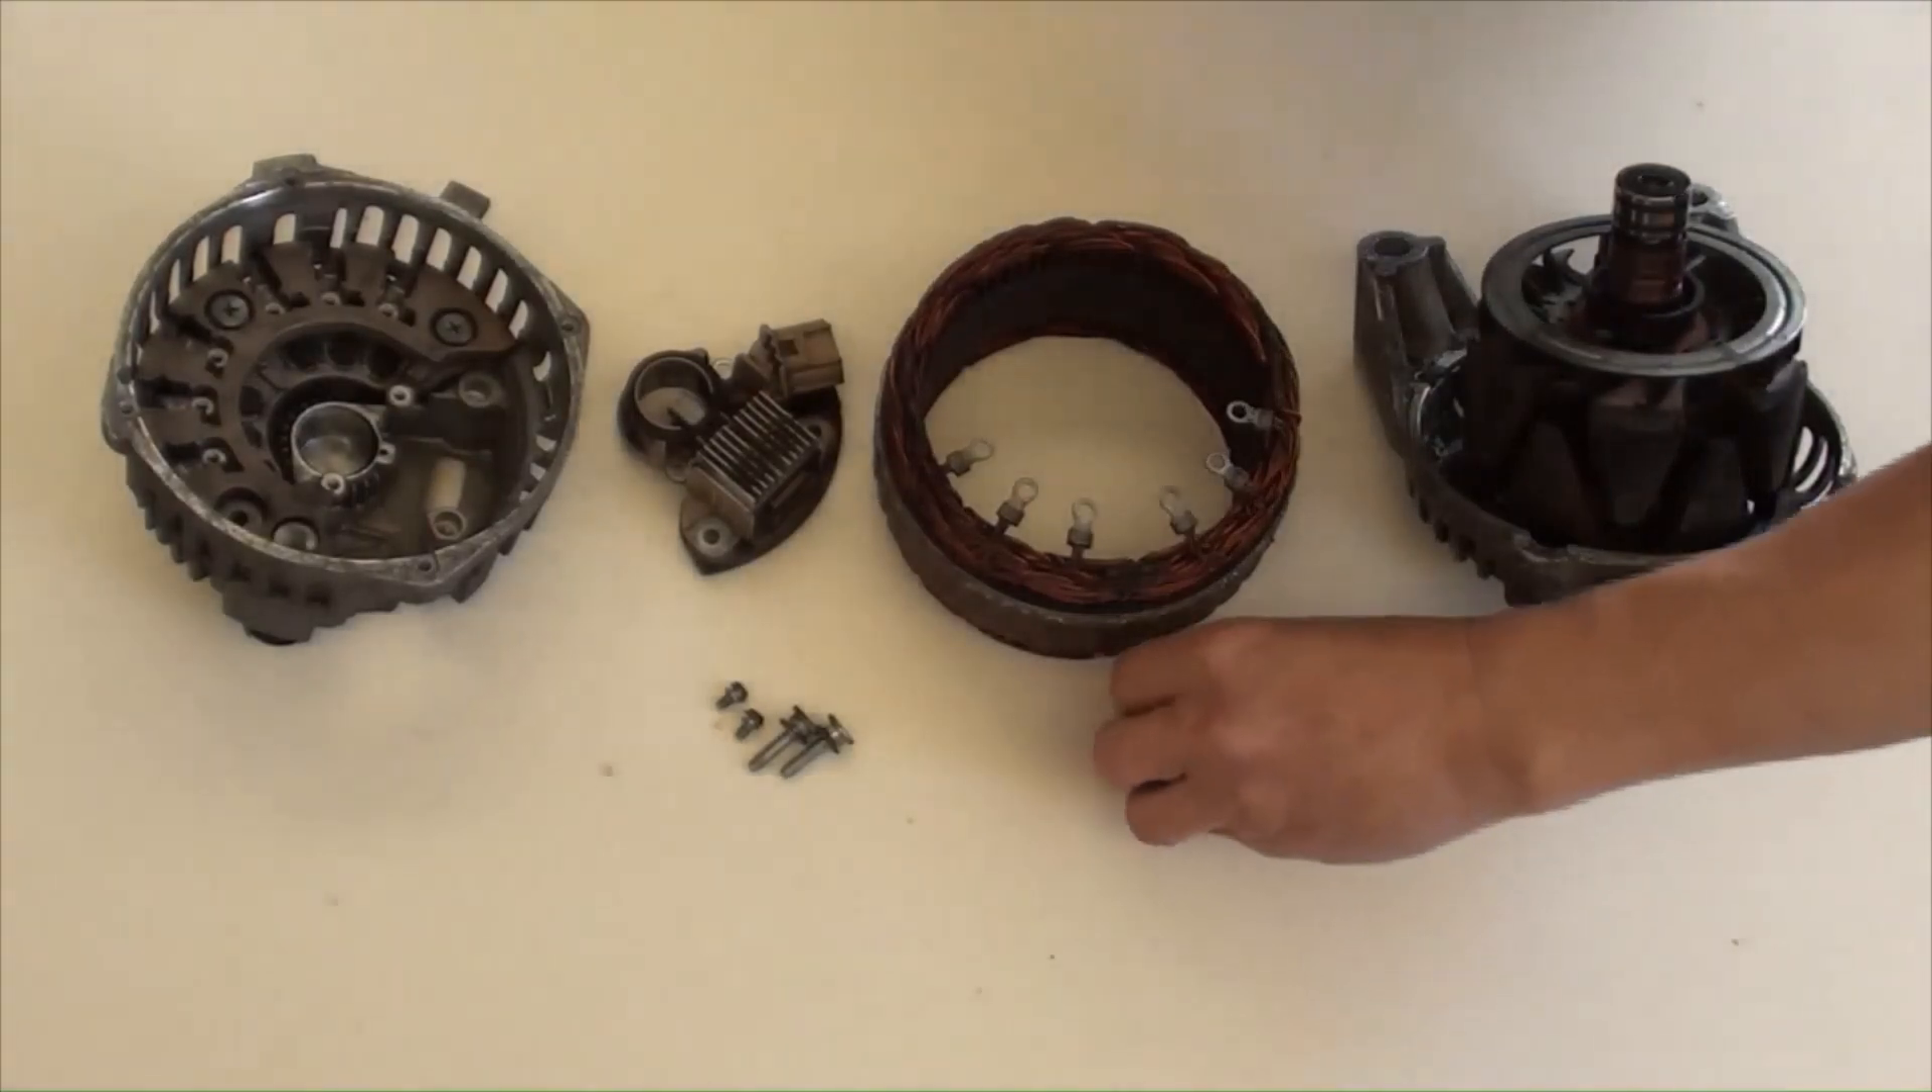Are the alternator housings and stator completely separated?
Yes.